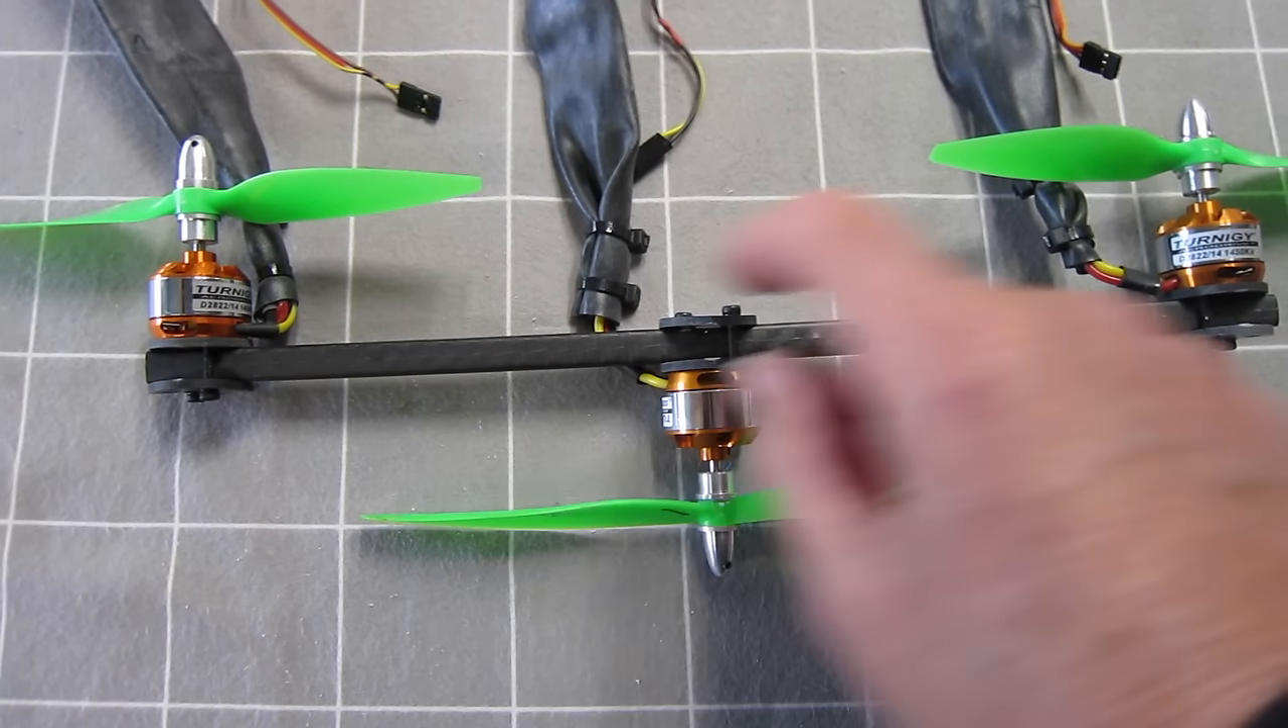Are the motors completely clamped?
Yes.